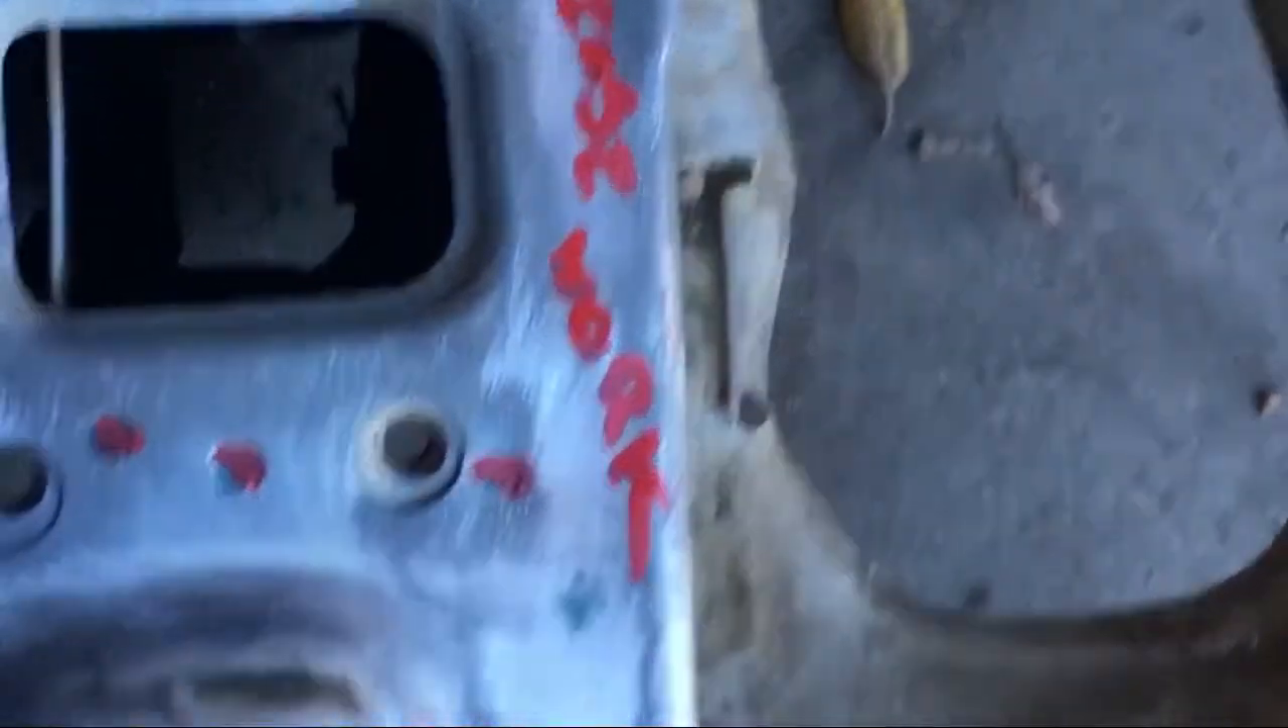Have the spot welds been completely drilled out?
No.